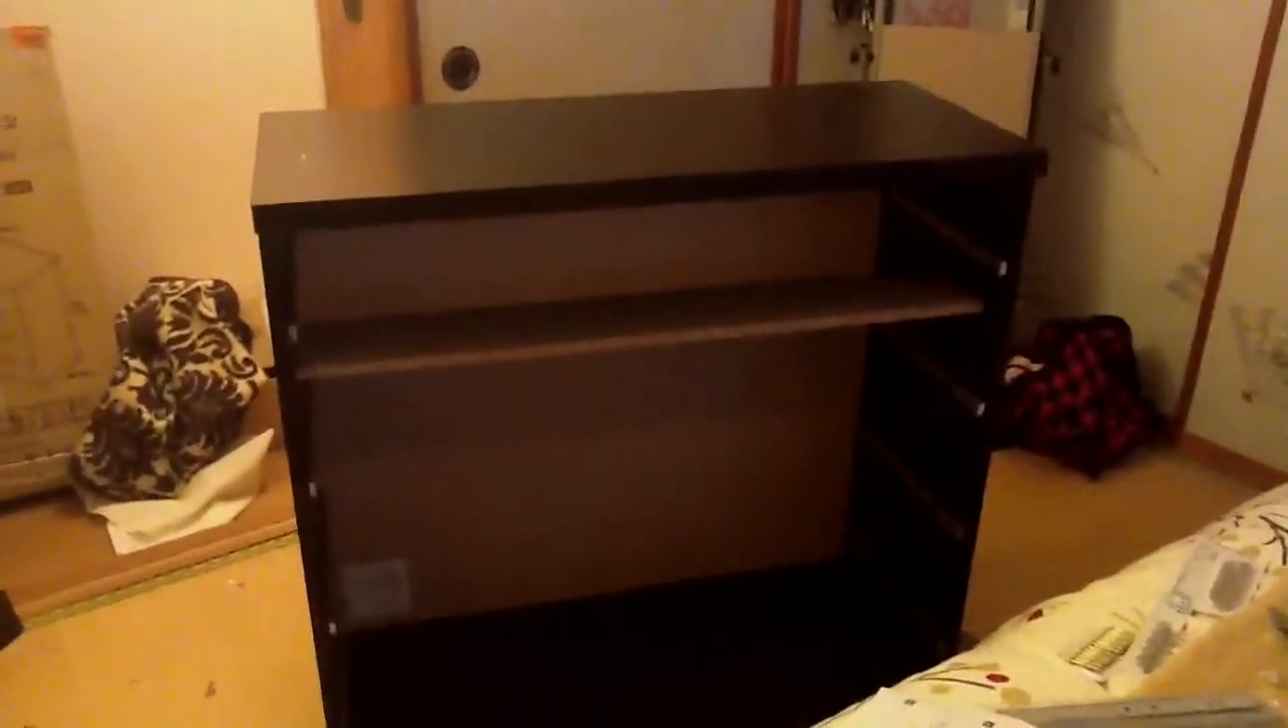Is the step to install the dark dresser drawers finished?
No.